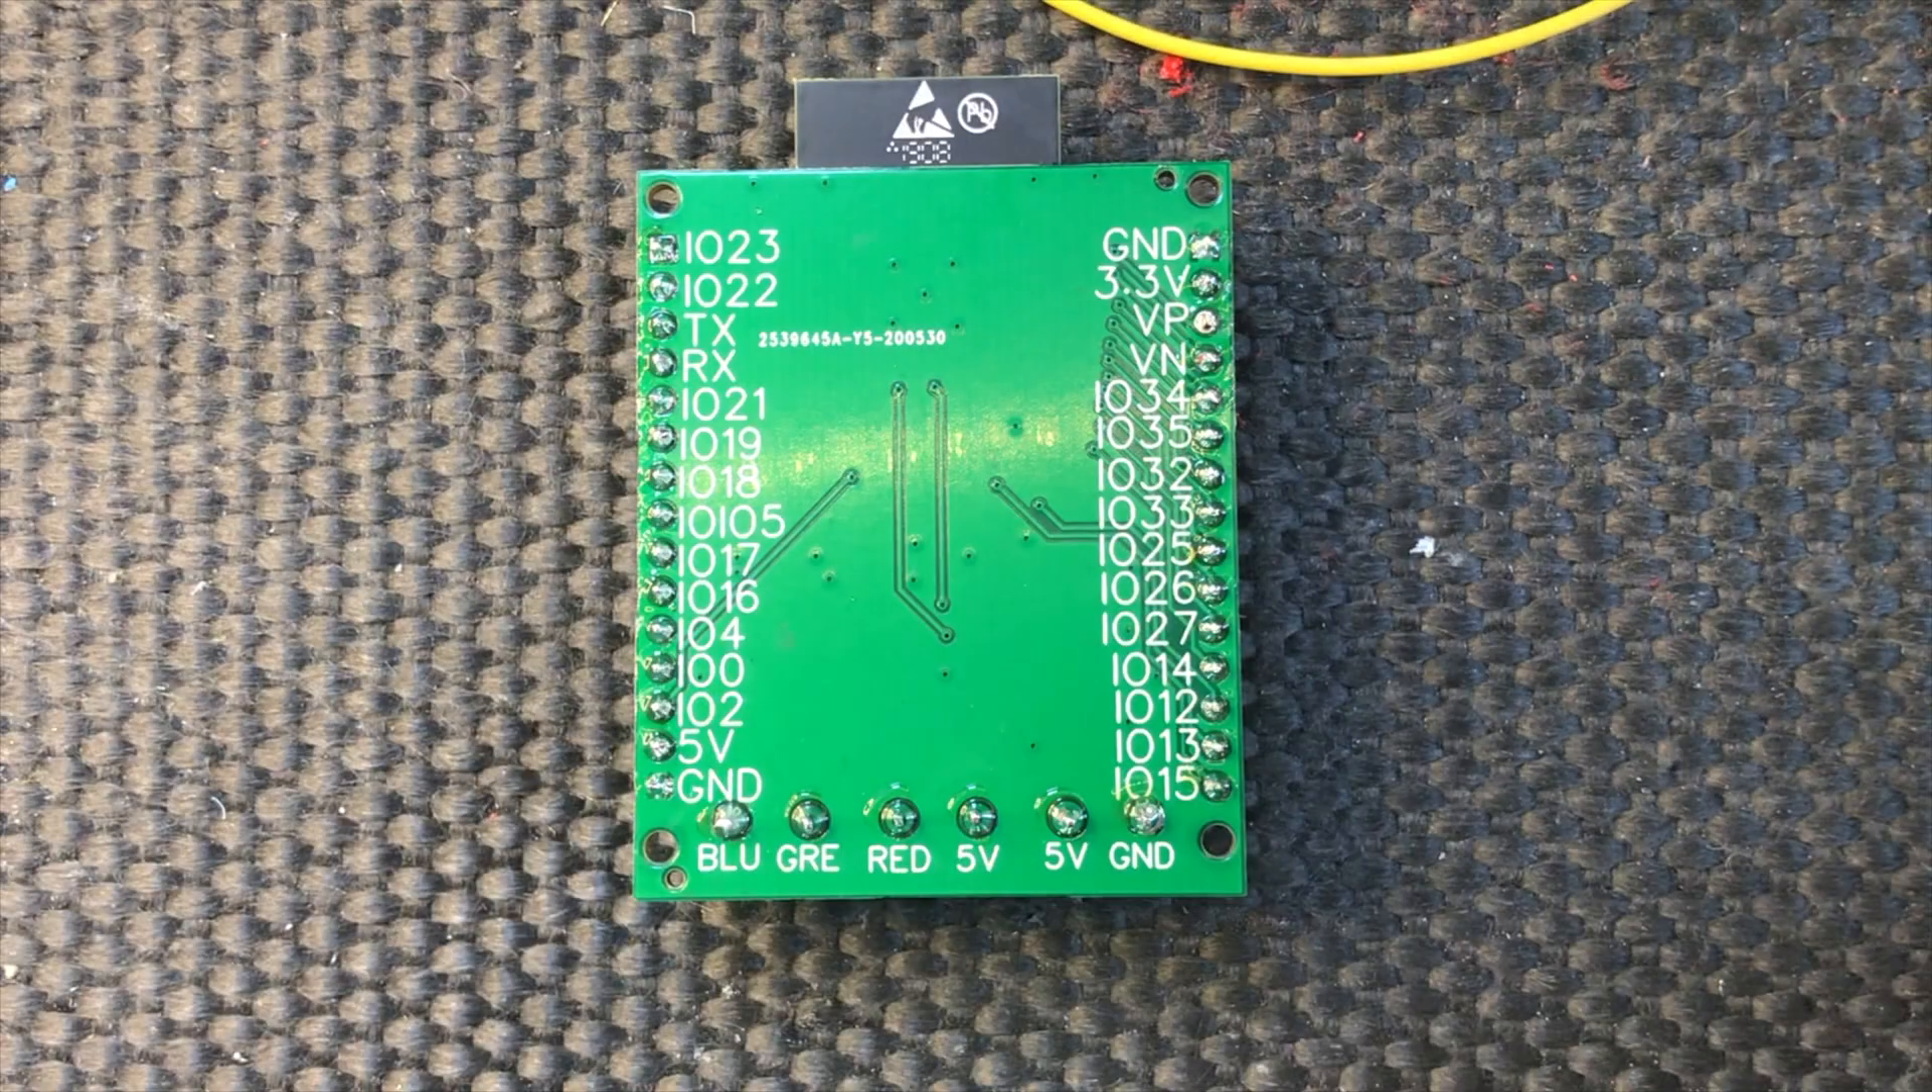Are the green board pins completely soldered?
Yes.